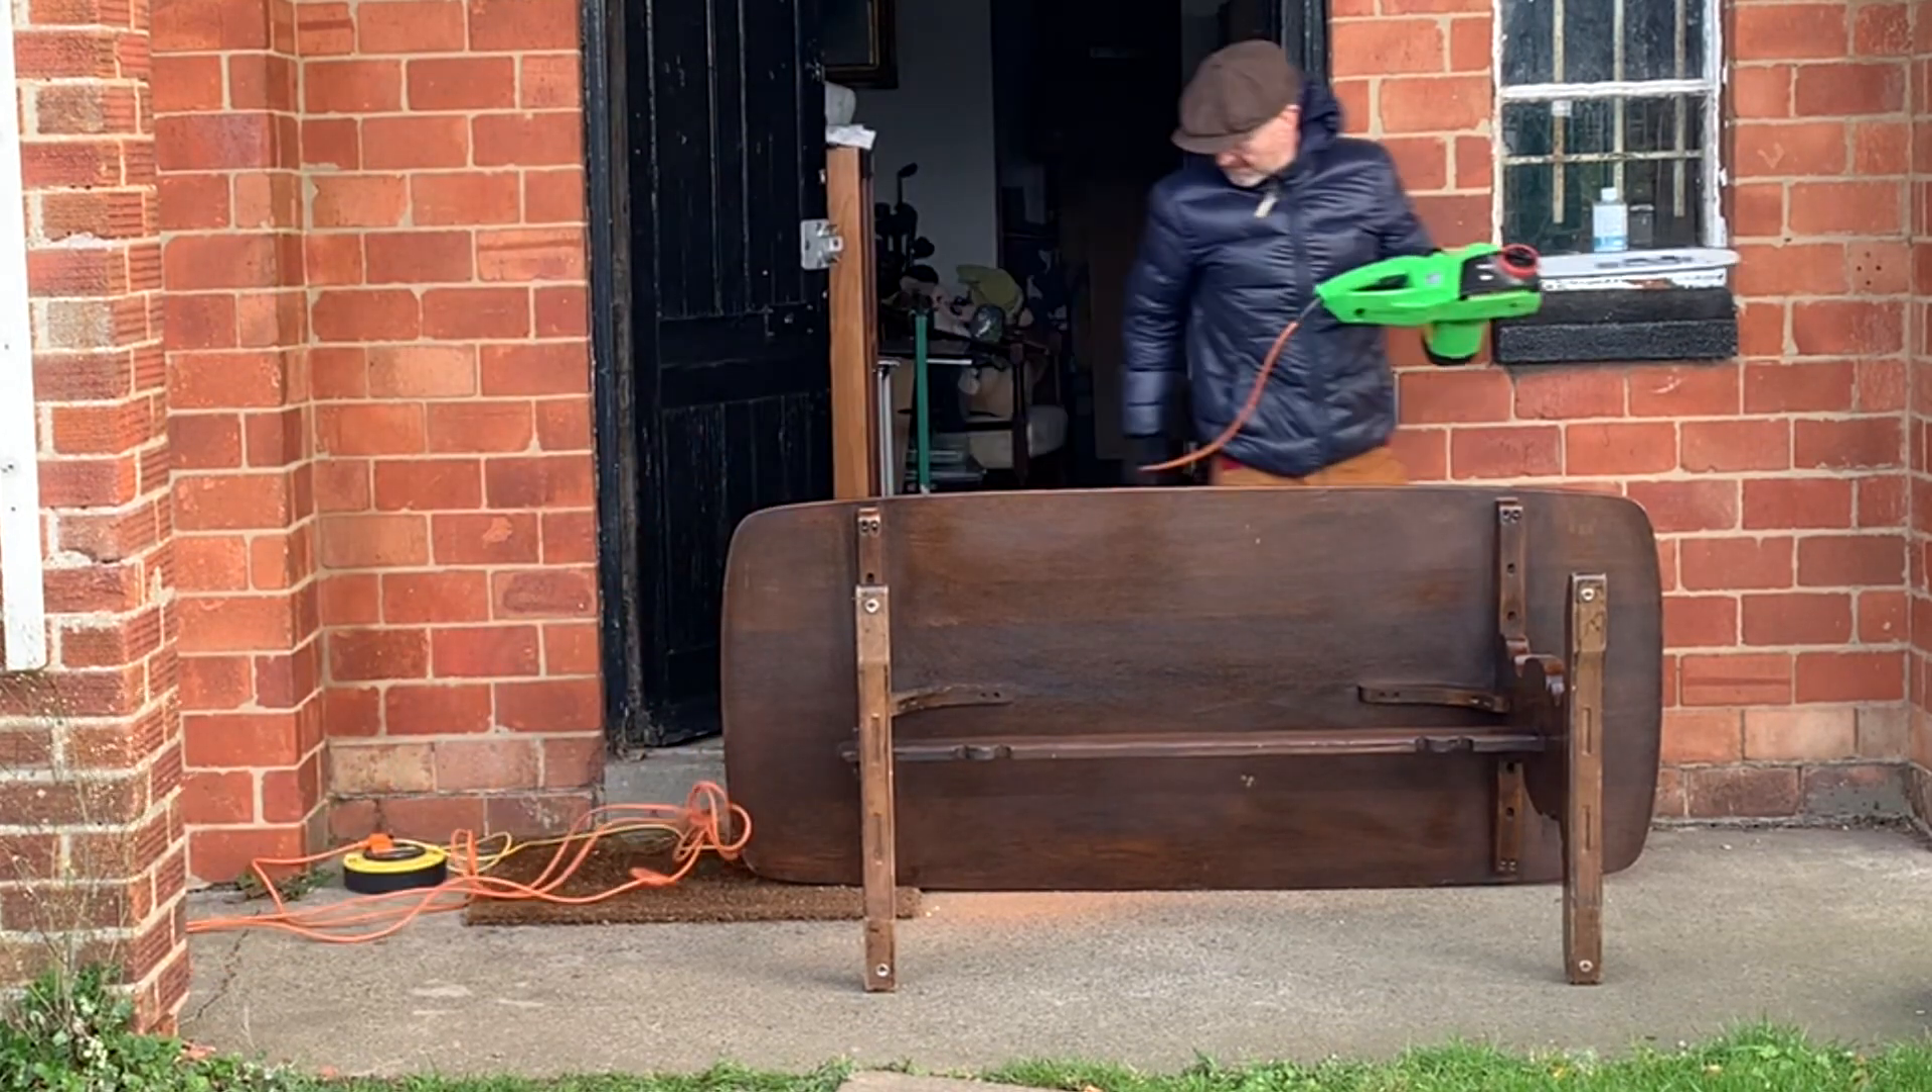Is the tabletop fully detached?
No.